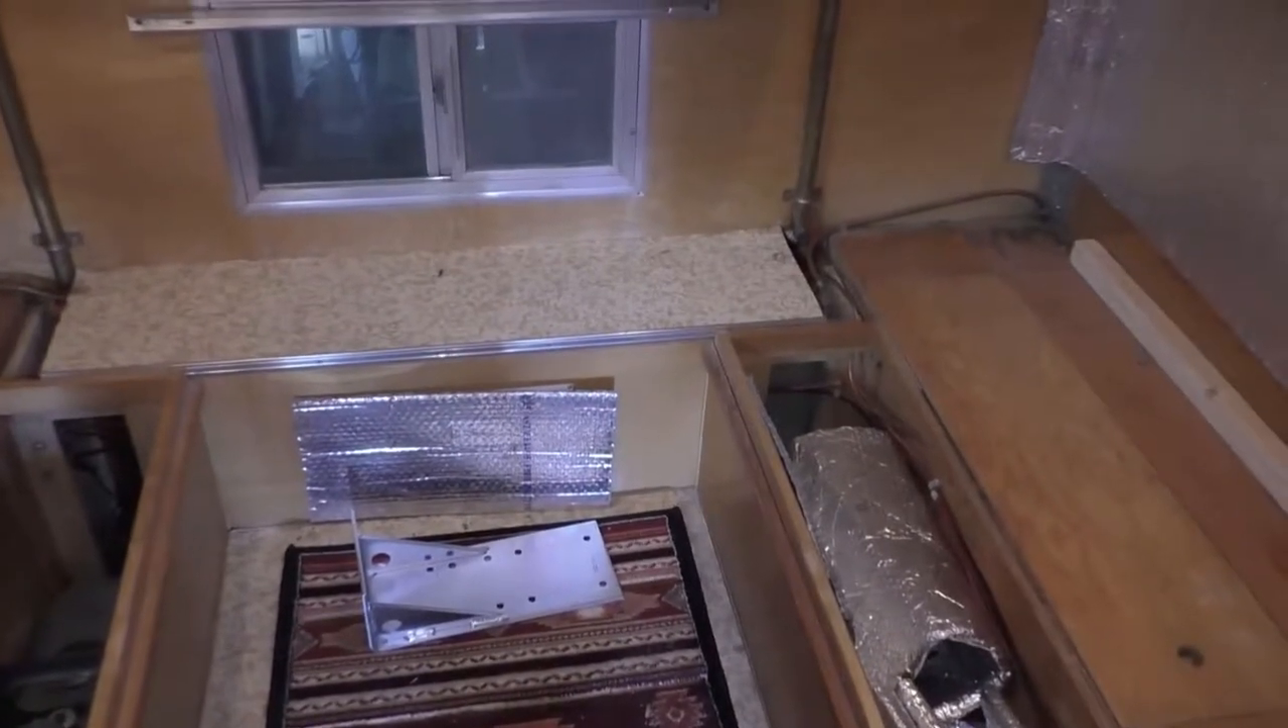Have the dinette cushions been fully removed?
Yes.